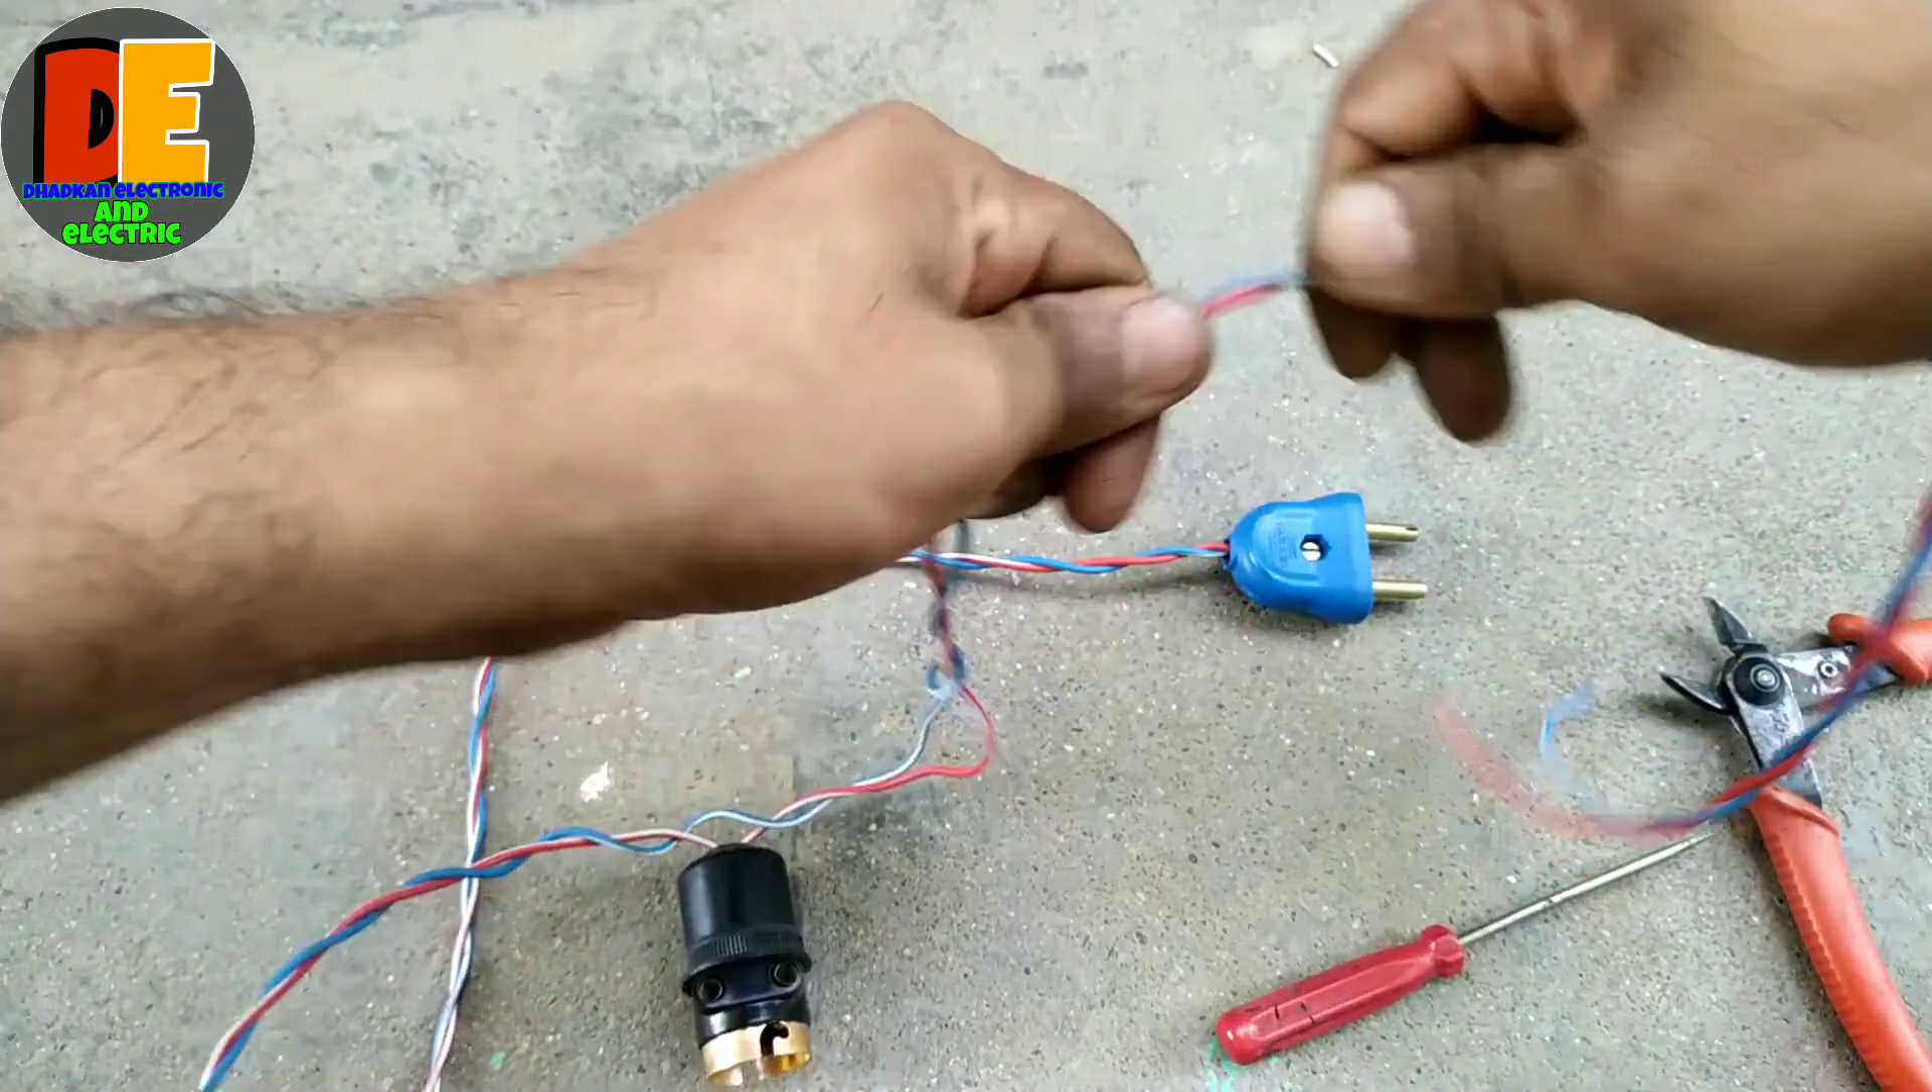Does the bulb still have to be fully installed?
Yes.